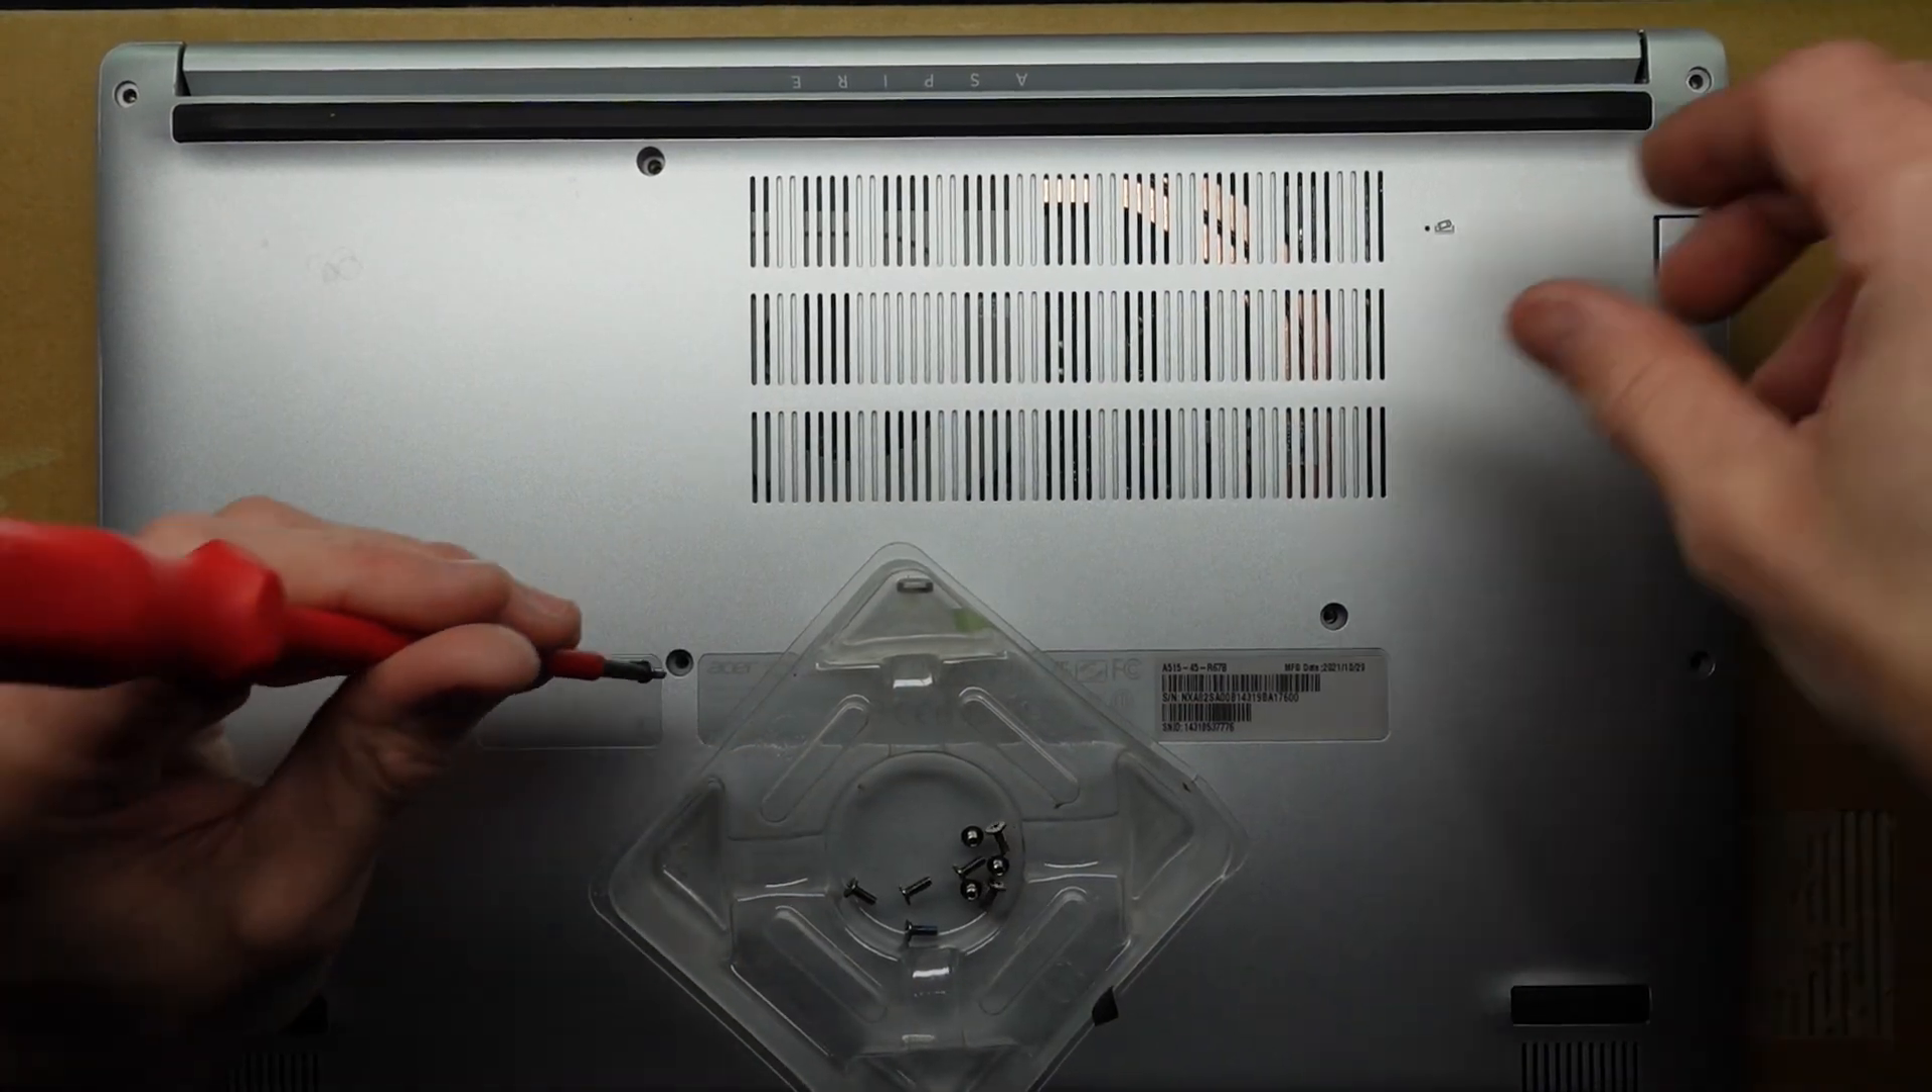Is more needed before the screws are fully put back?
Yes.